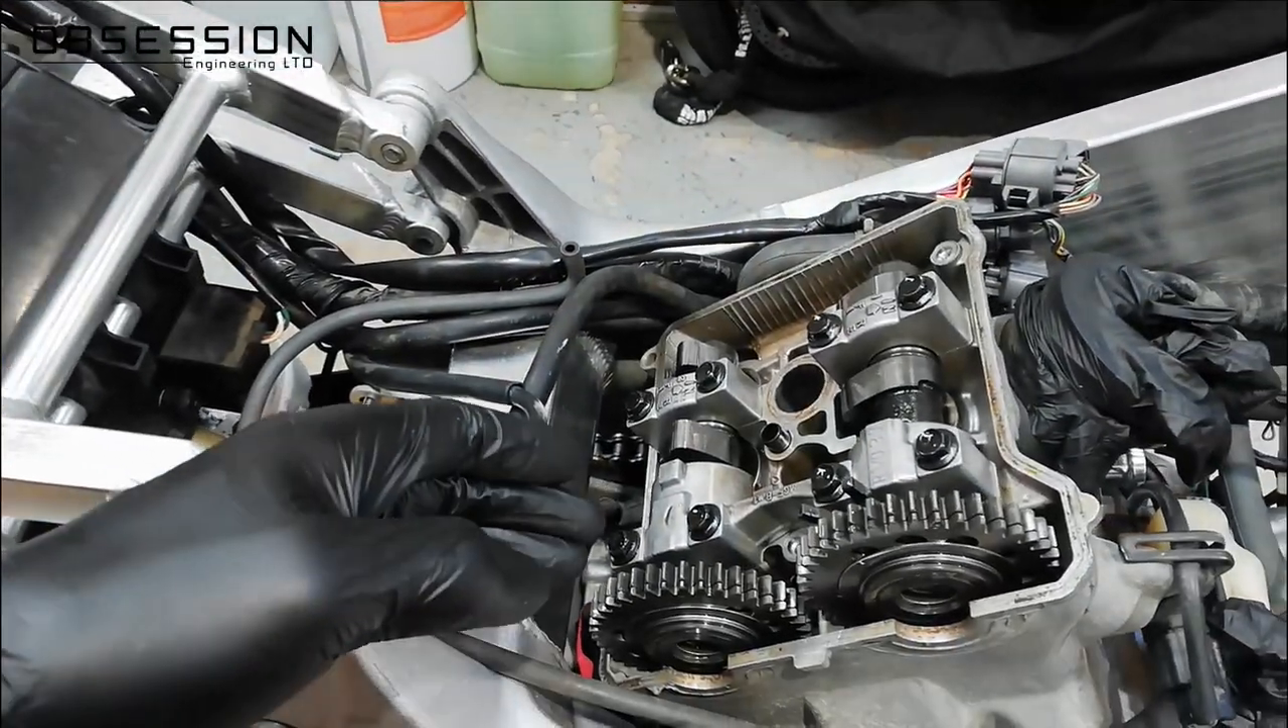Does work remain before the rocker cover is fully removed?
No.